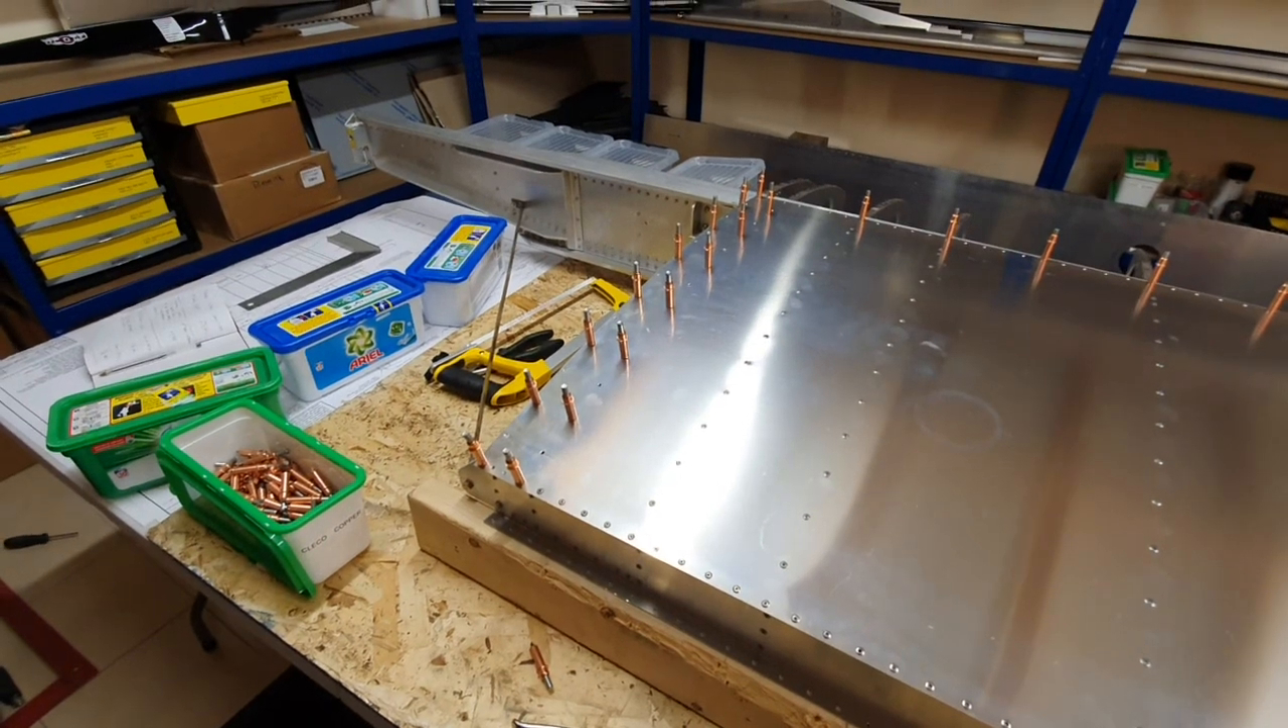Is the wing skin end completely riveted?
No.